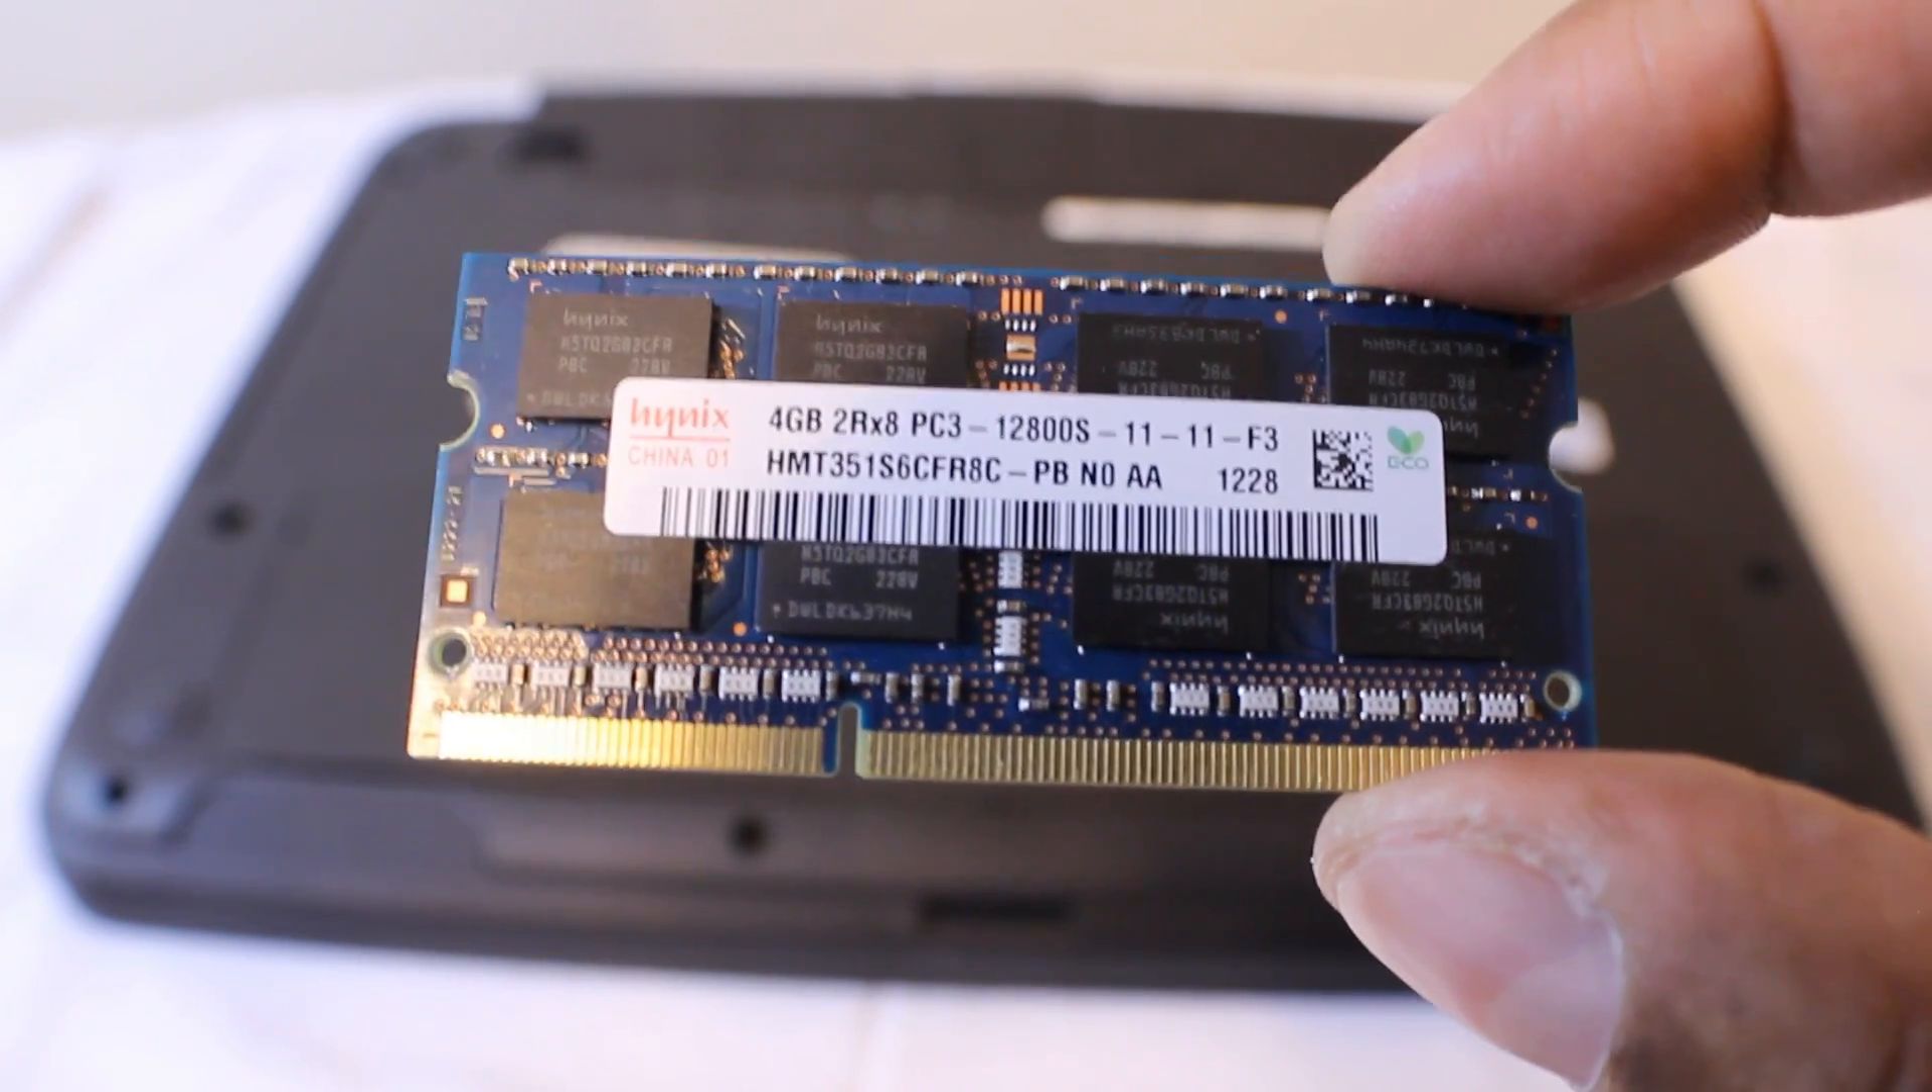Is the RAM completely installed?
No.